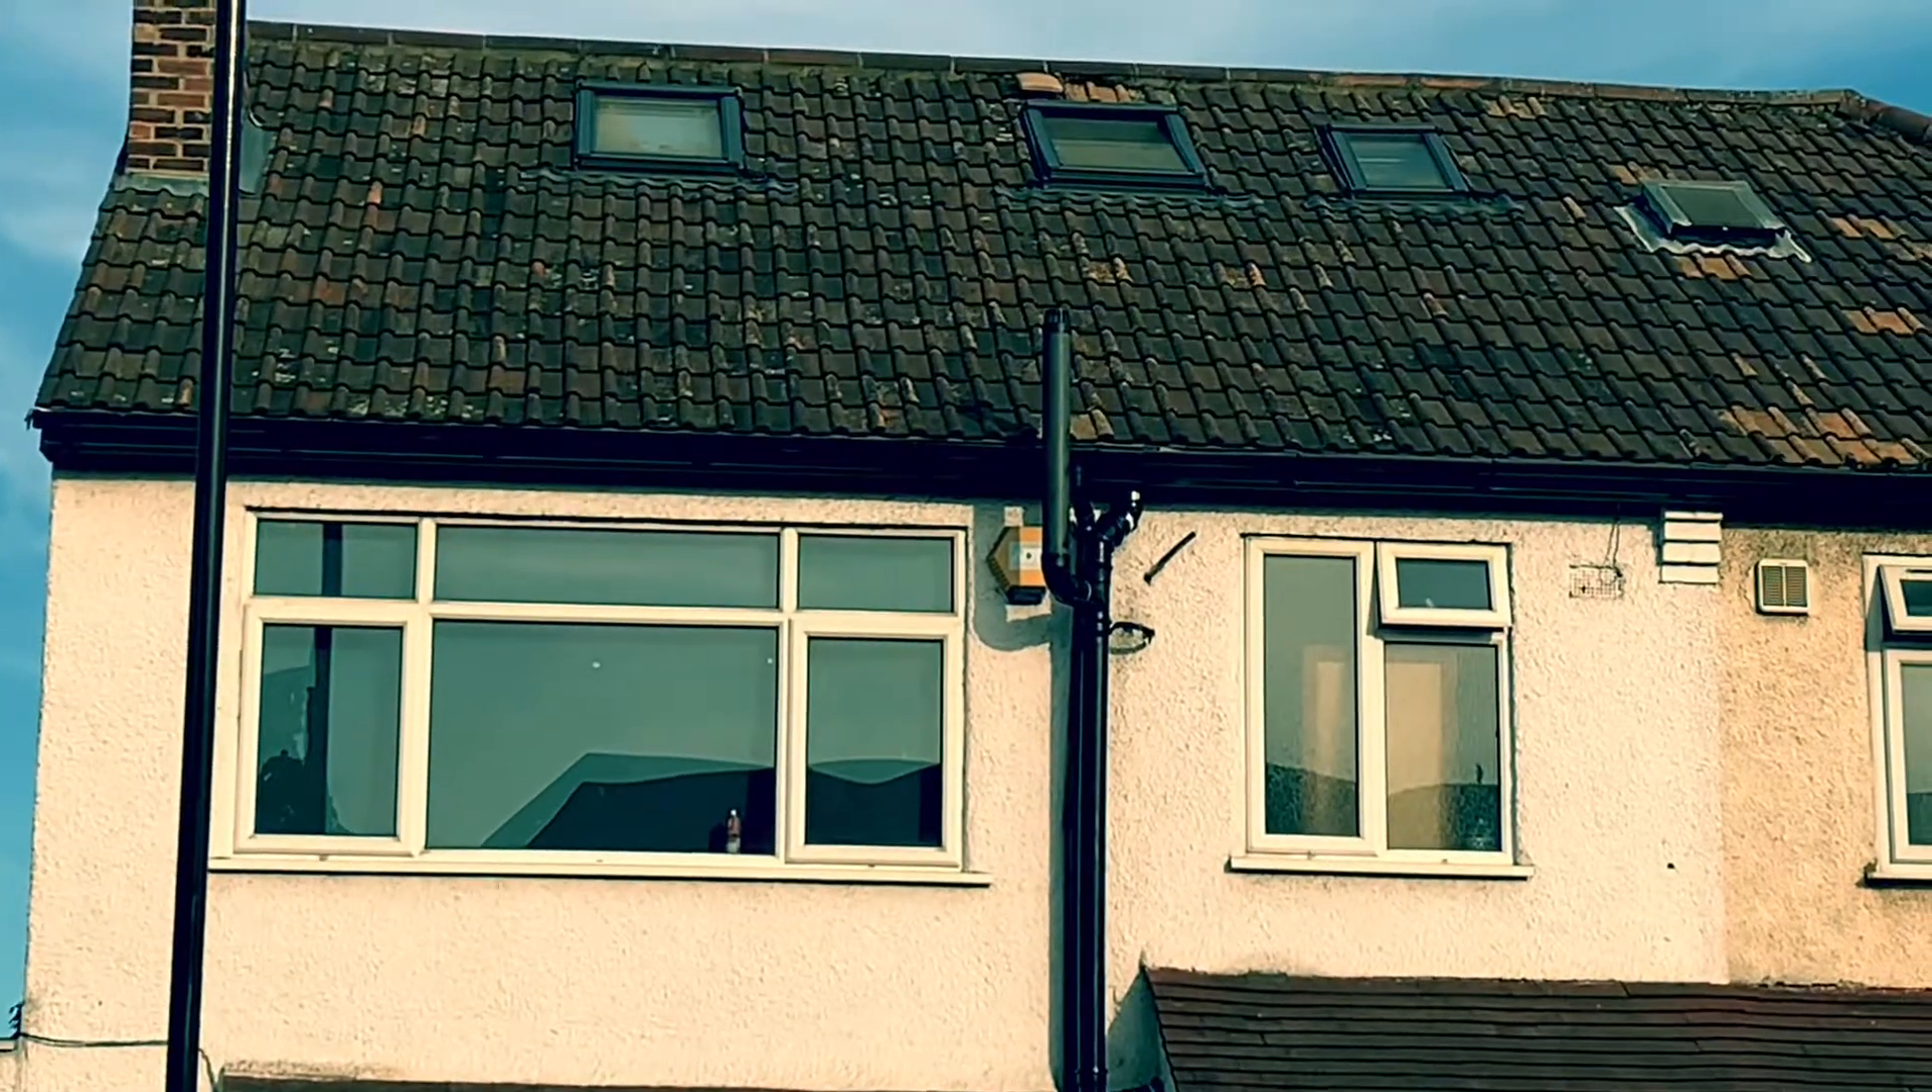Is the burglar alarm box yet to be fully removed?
Yes.